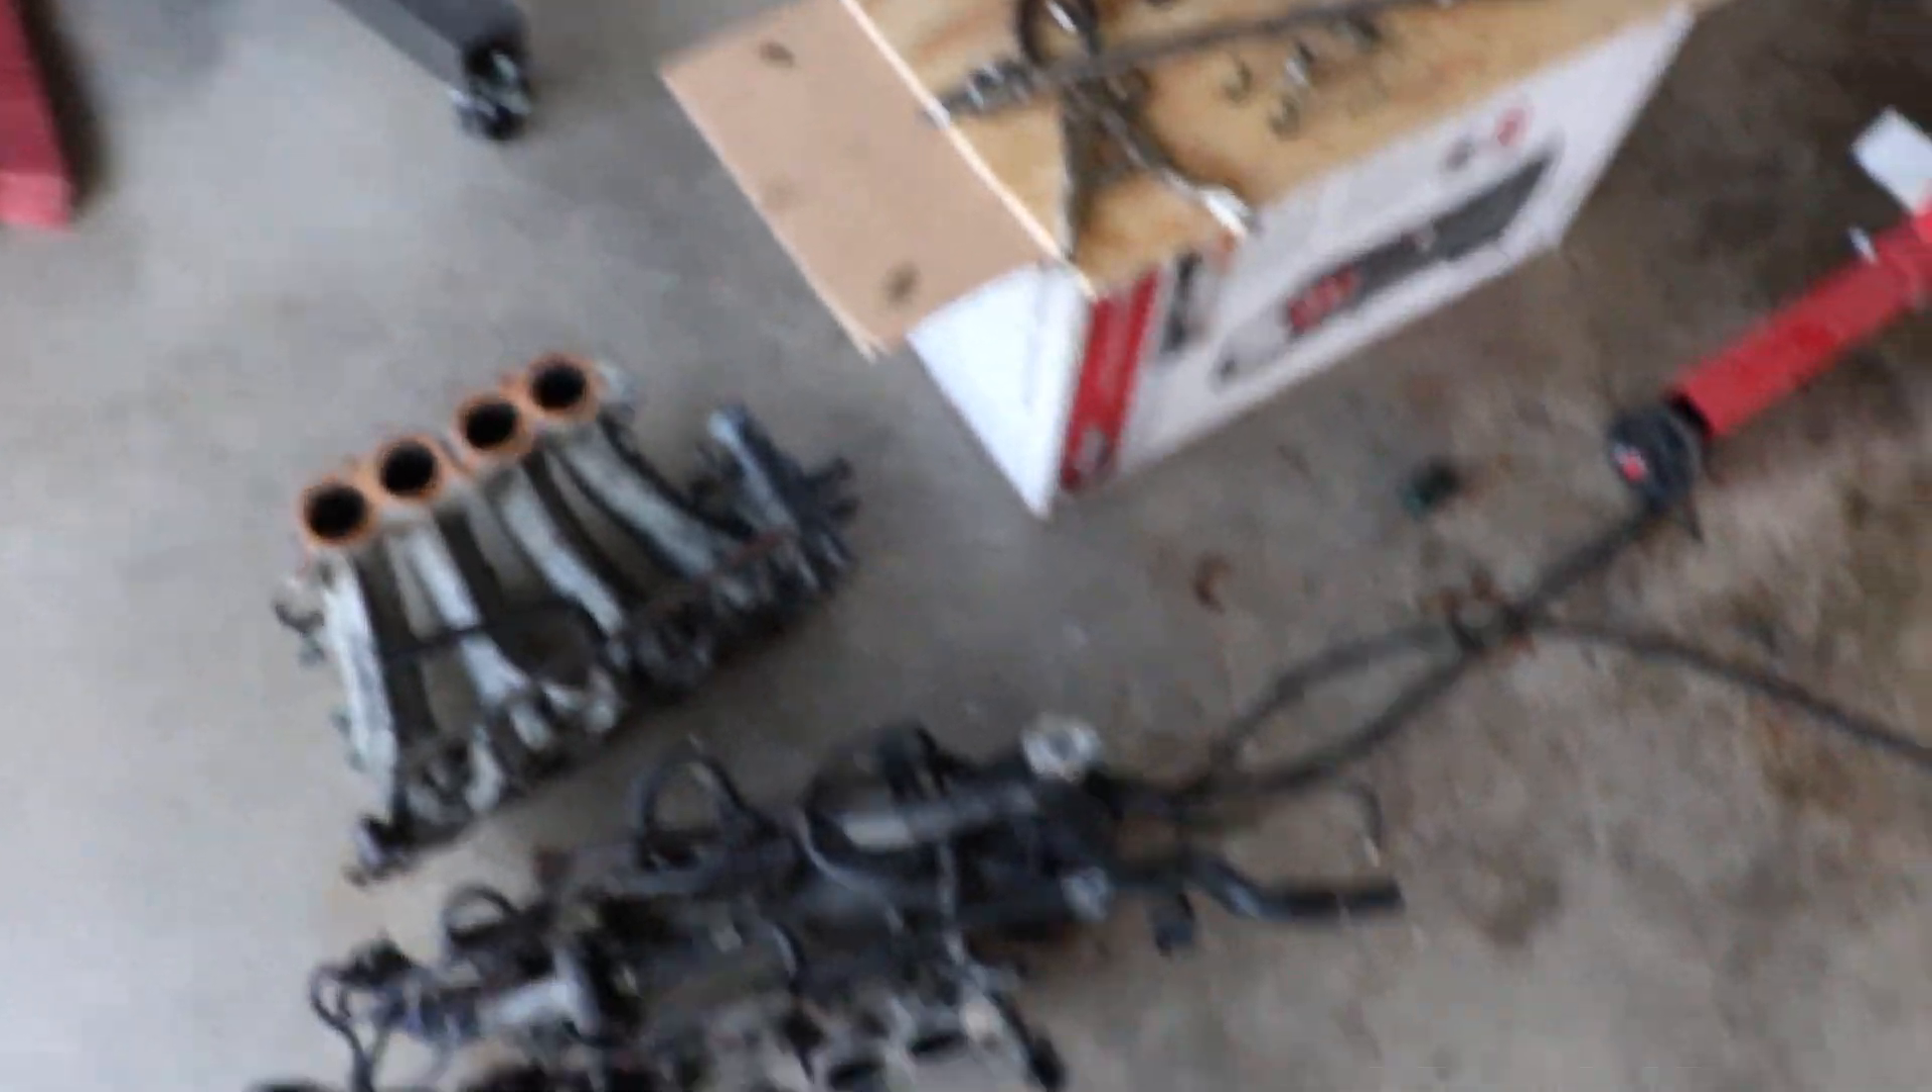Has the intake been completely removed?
Yes.